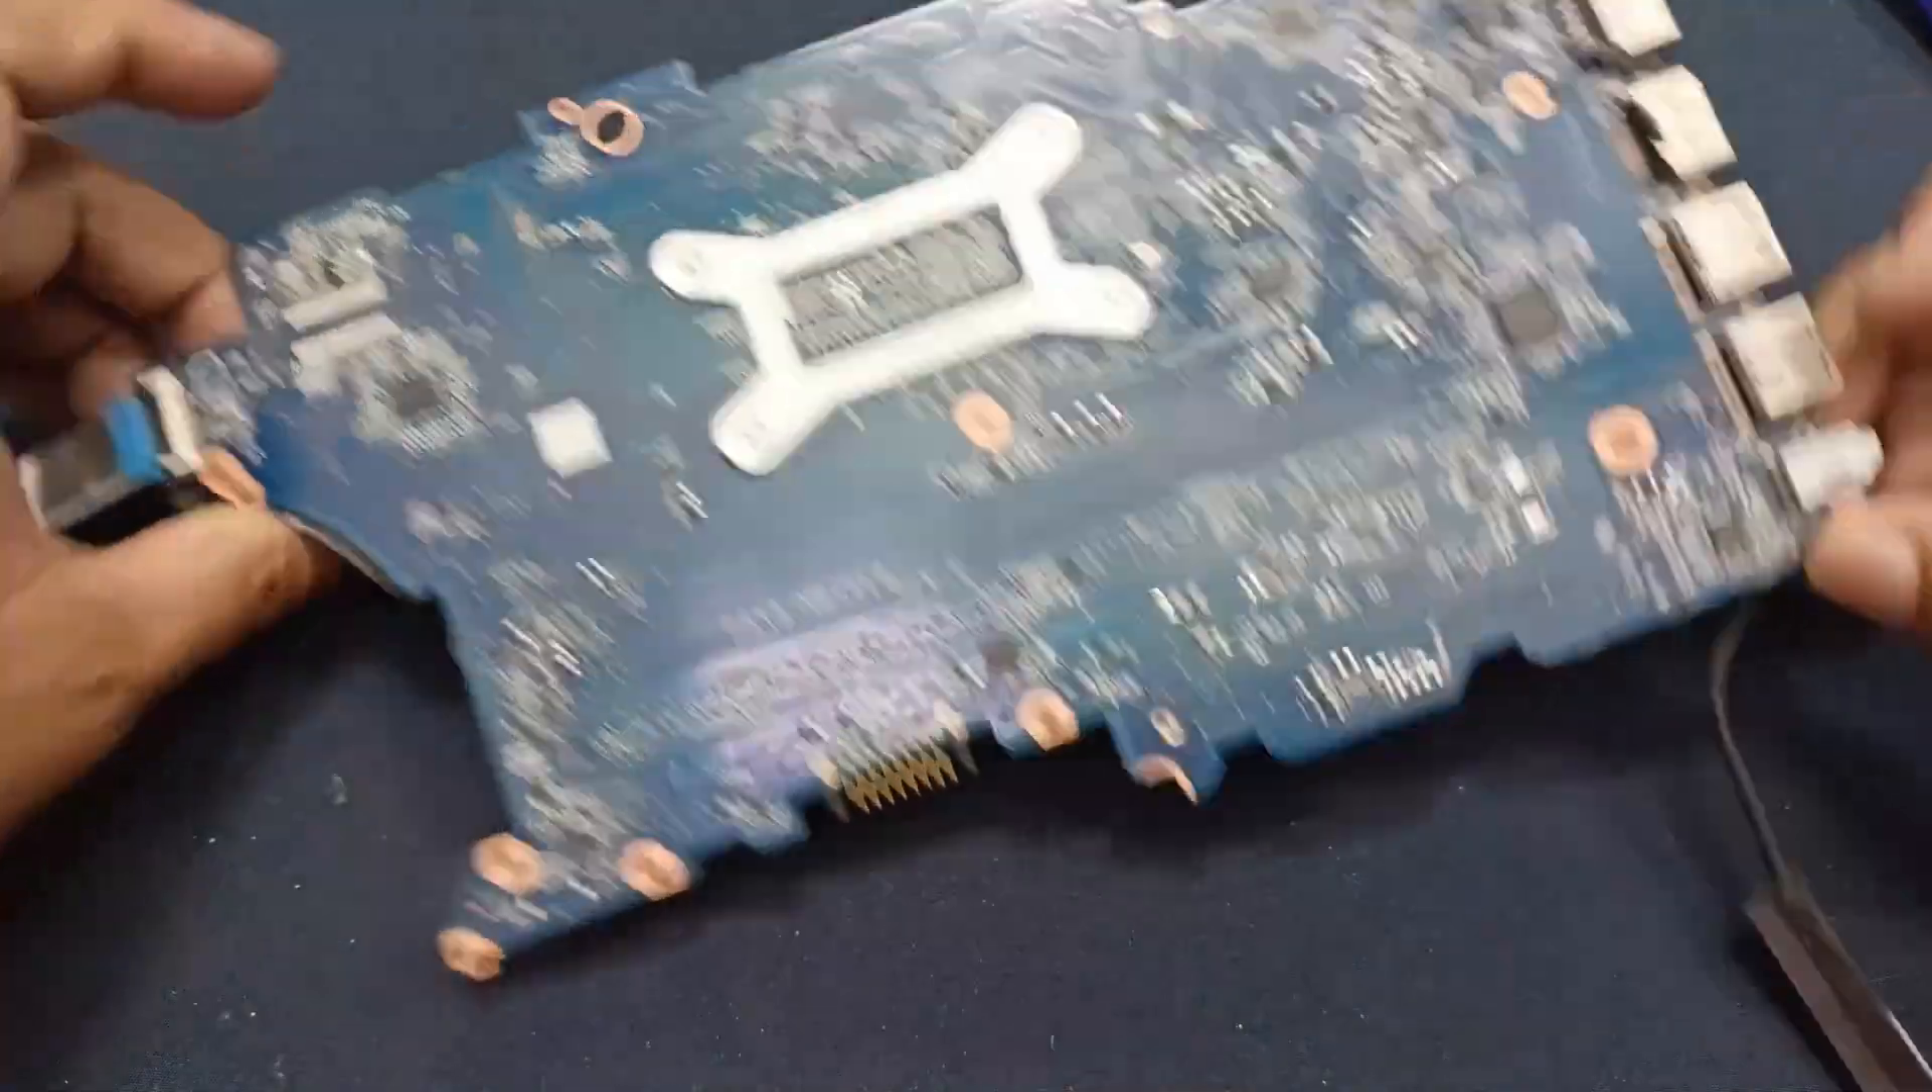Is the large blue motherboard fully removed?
Yes.